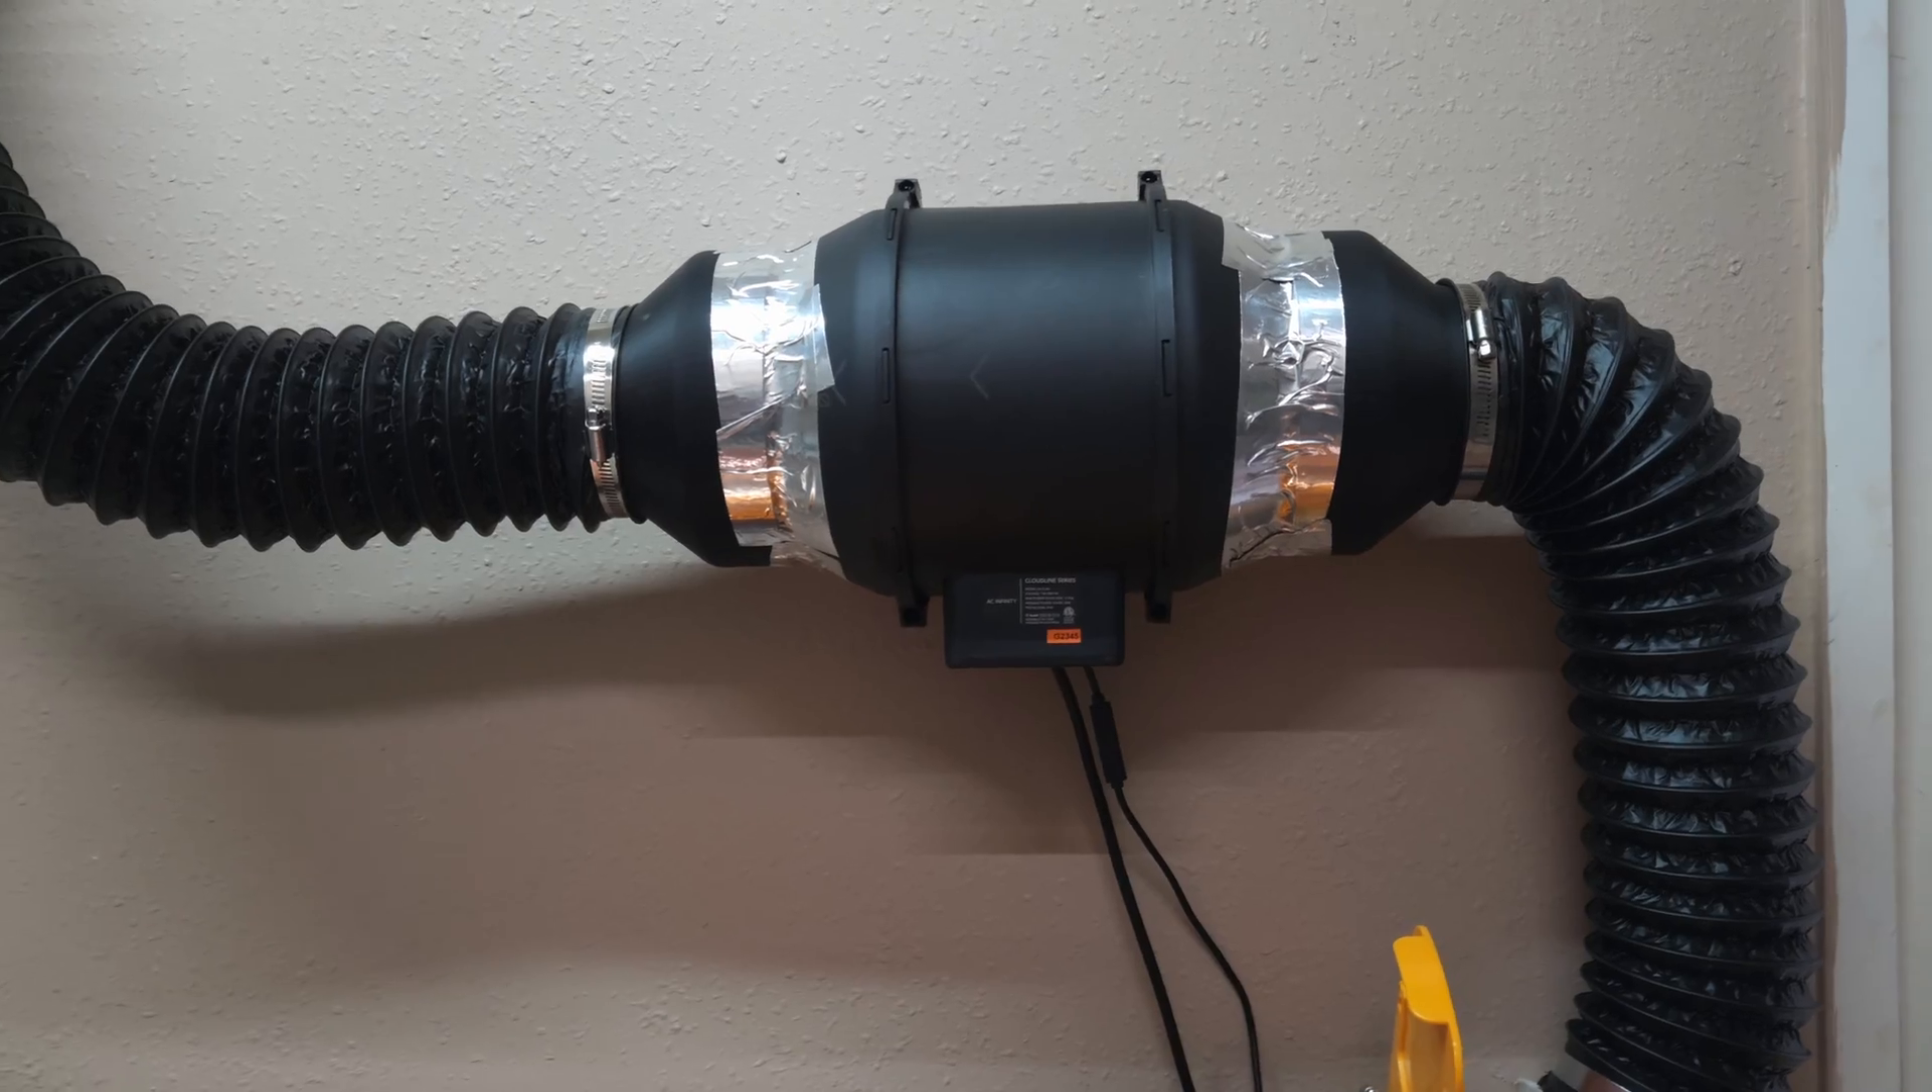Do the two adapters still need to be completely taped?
No.